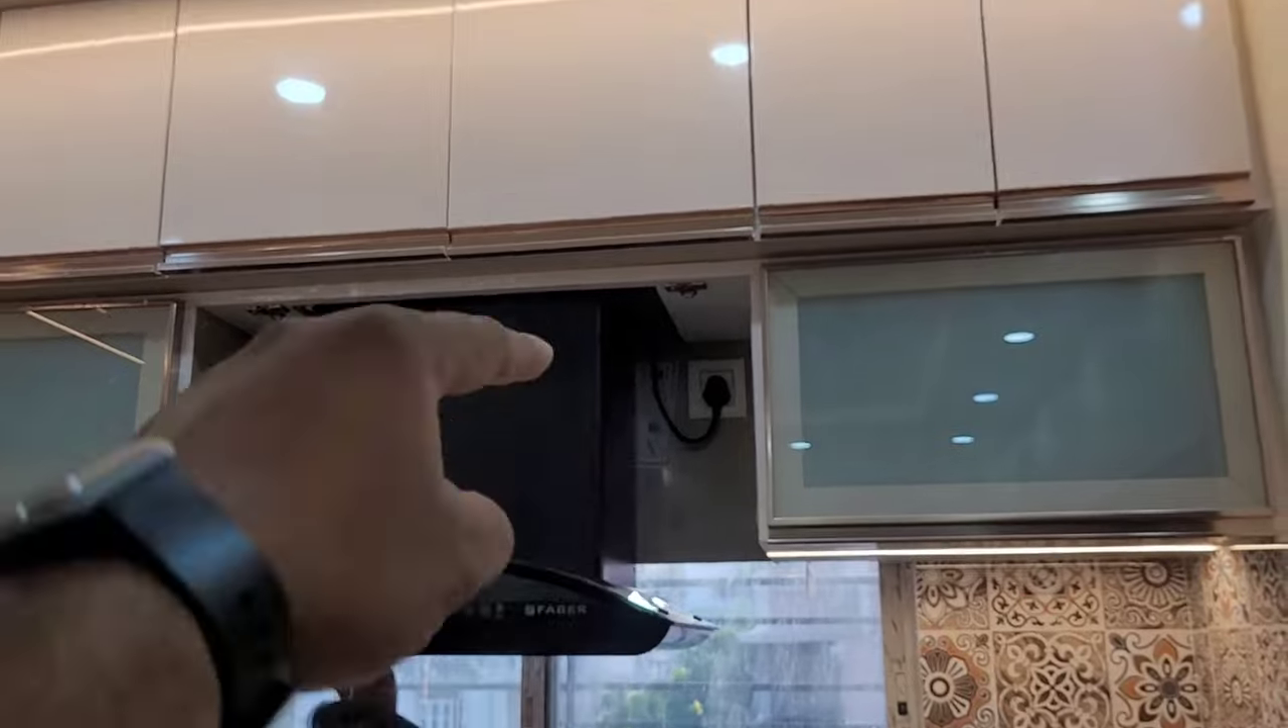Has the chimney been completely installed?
Yes.